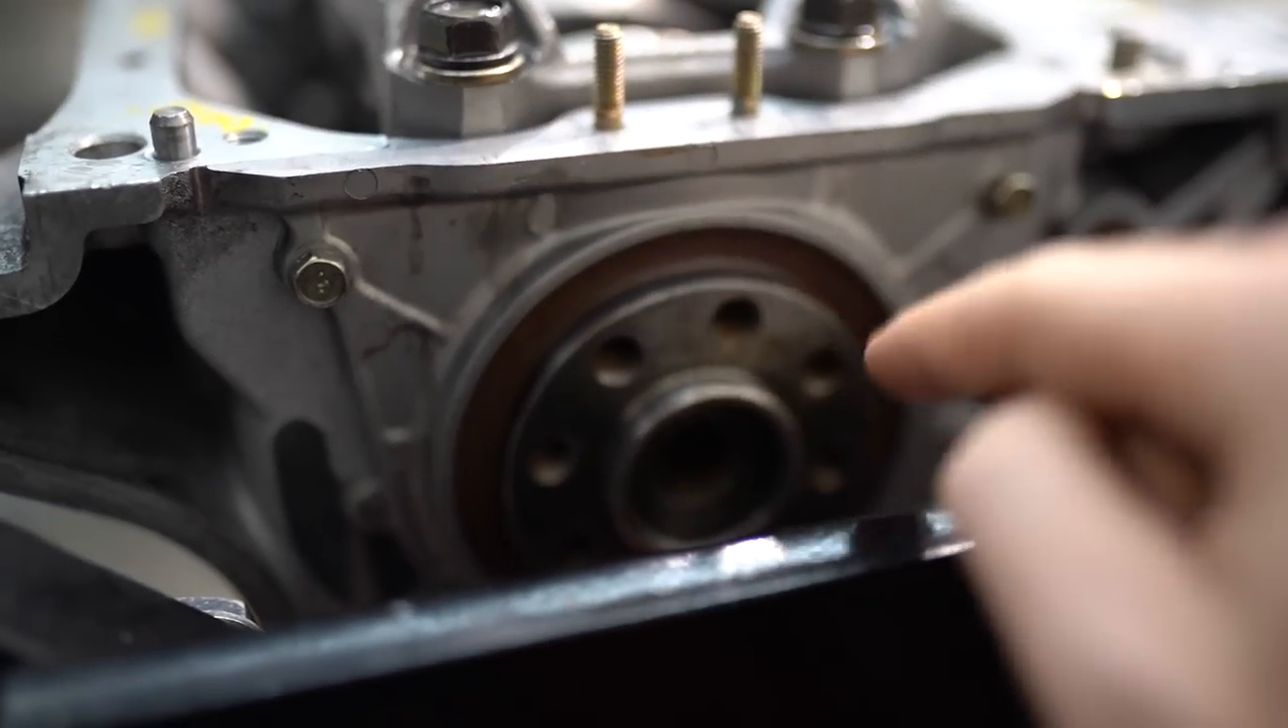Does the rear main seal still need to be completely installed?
No.